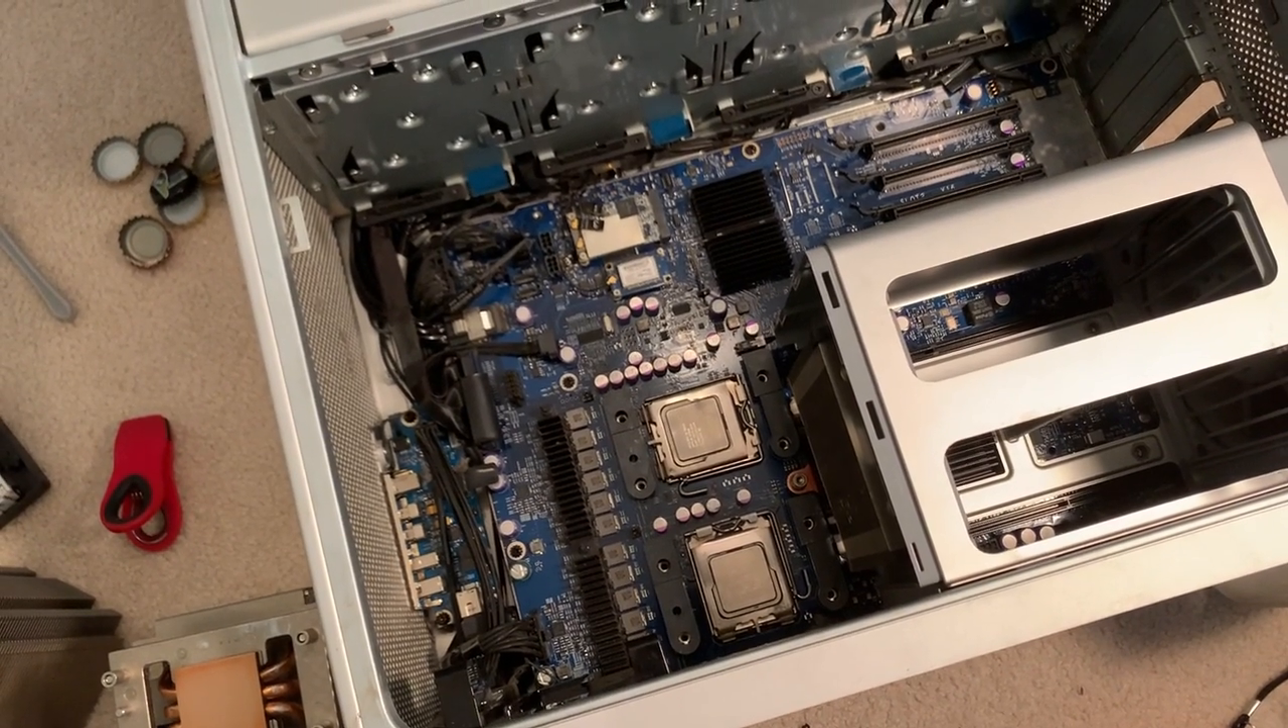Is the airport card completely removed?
No.